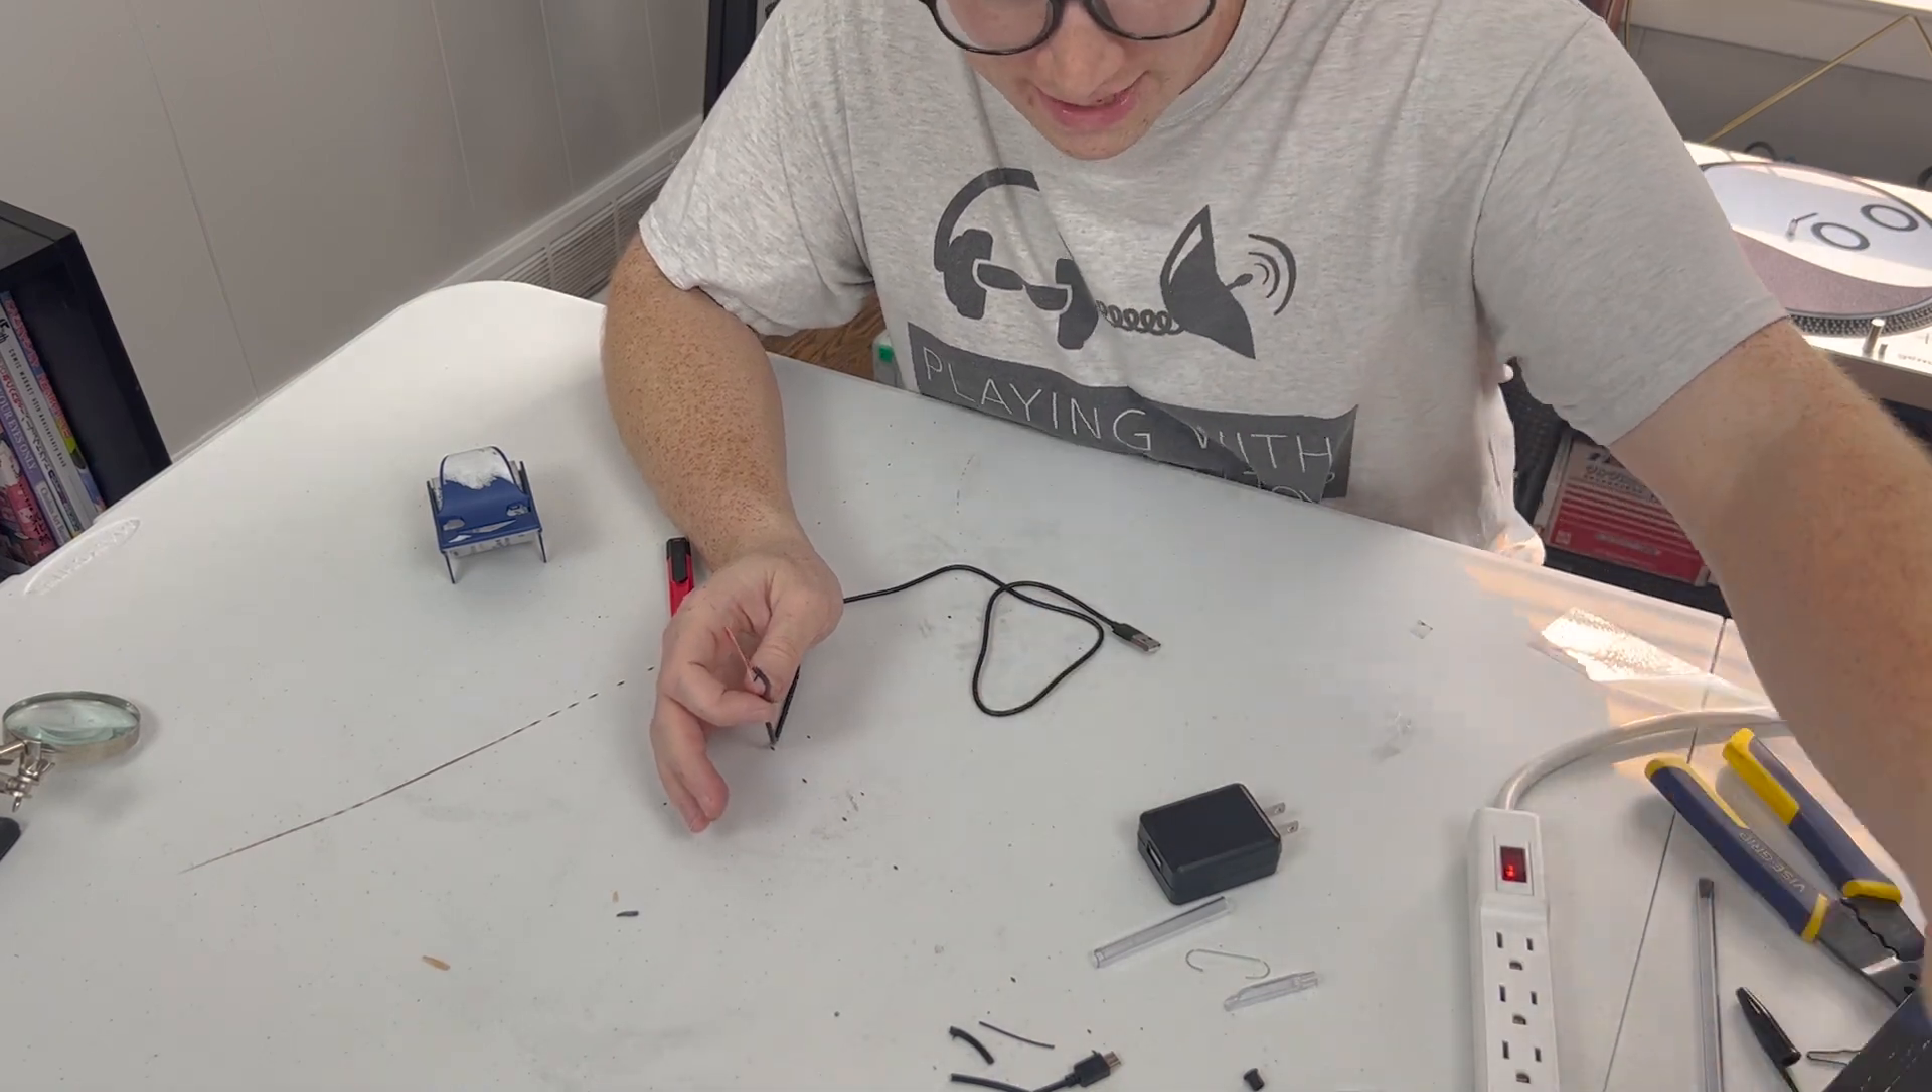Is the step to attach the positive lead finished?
No.